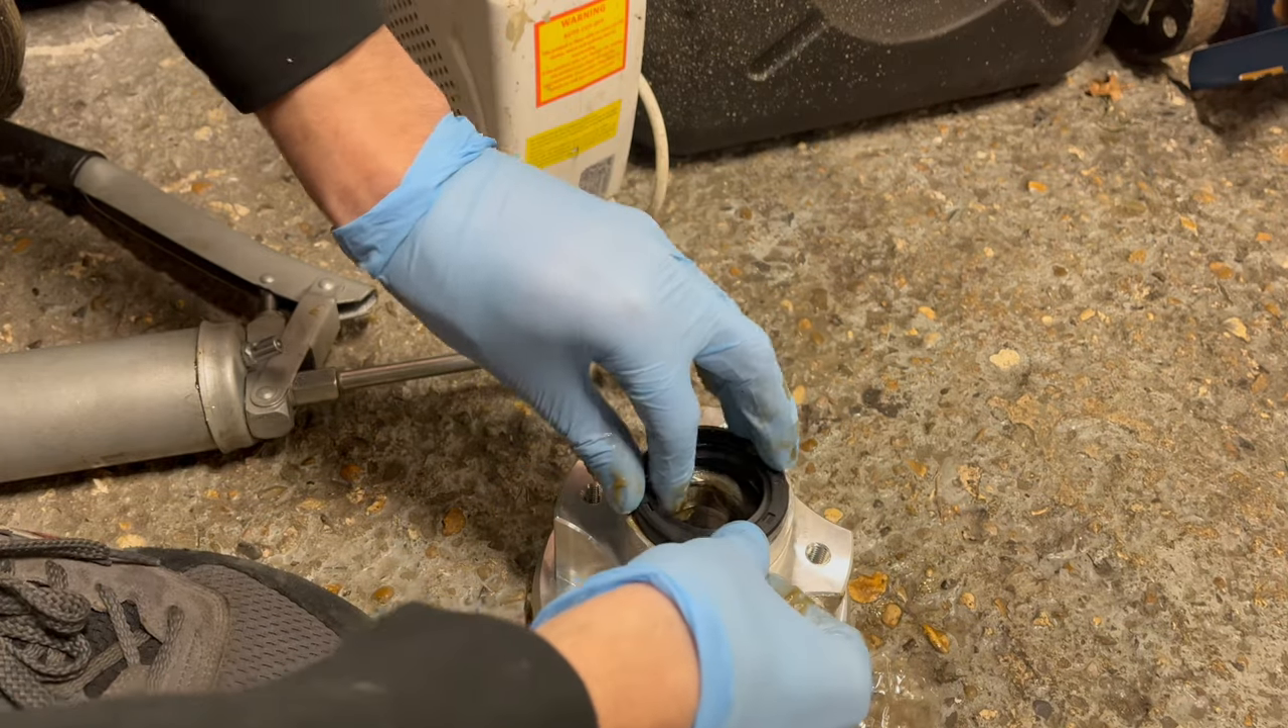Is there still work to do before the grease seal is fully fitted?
Yes.